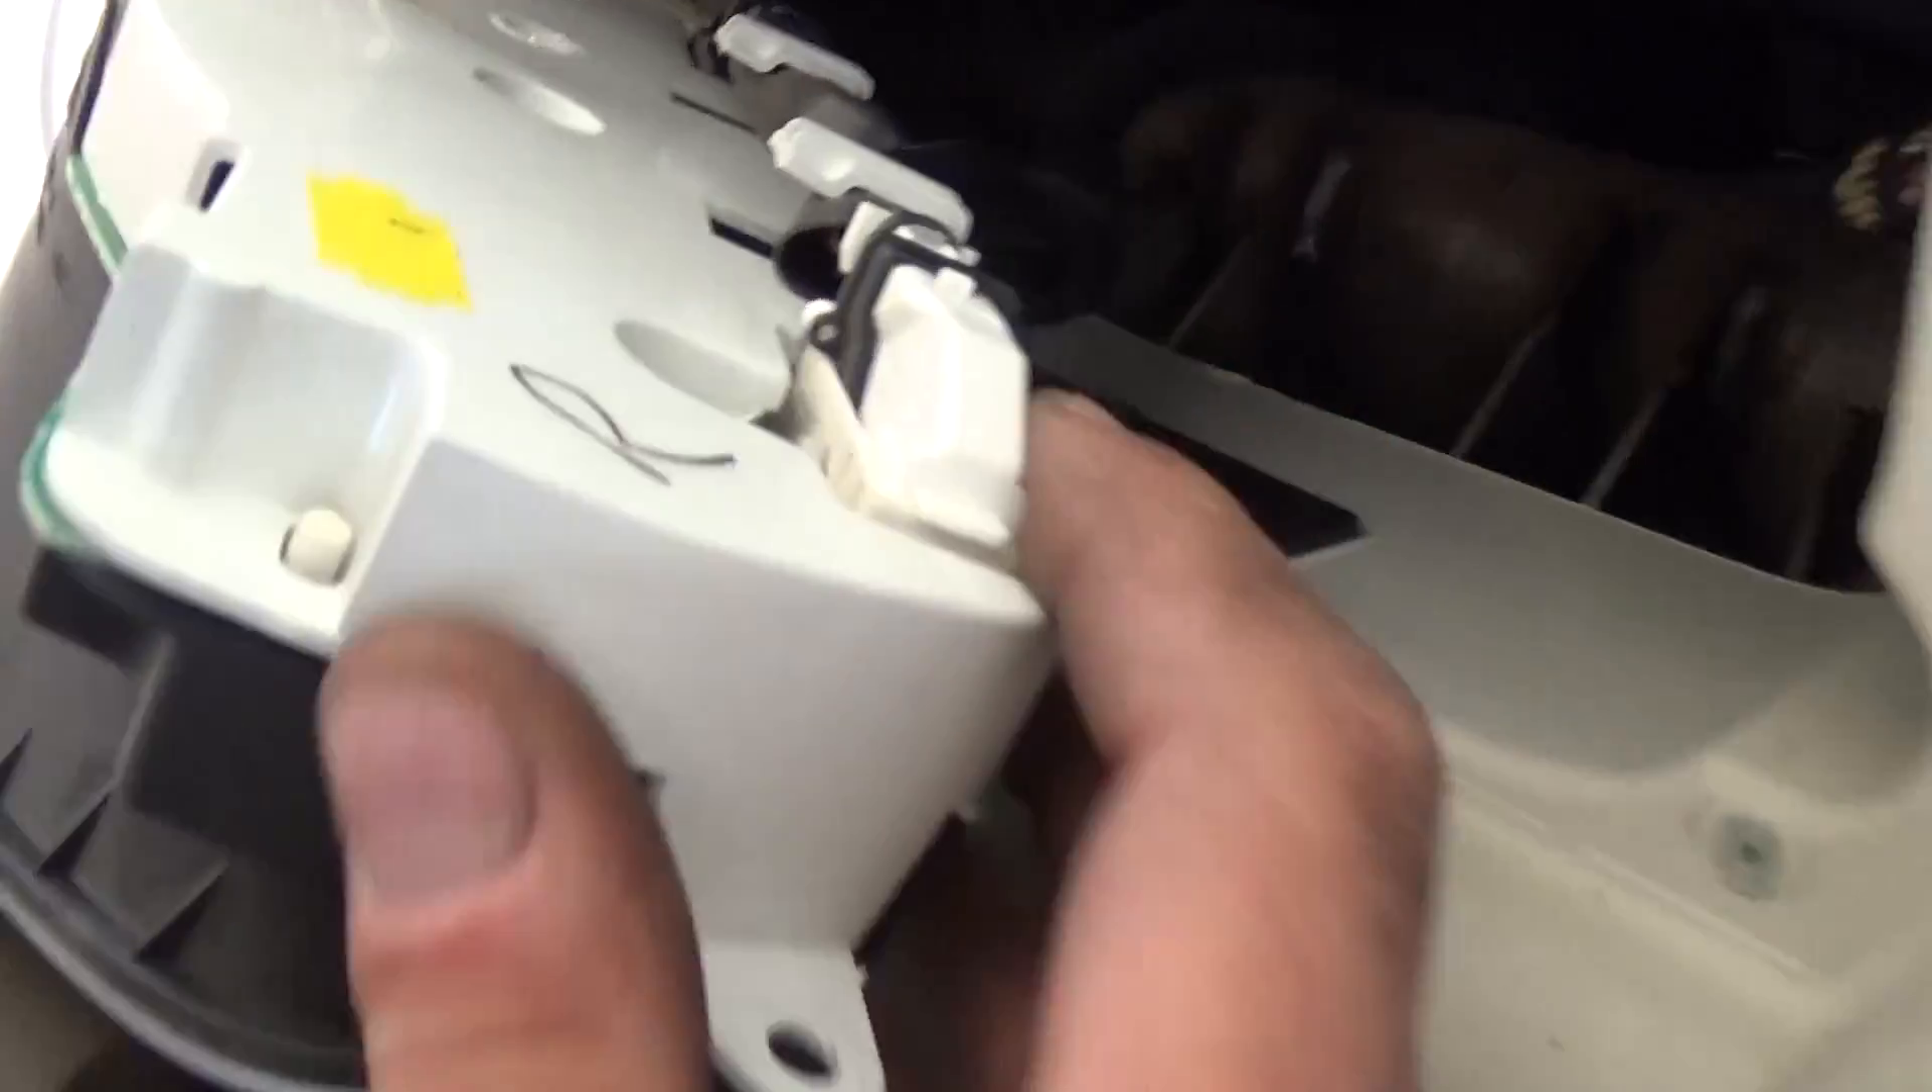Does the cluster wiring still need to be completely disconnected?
Yes.